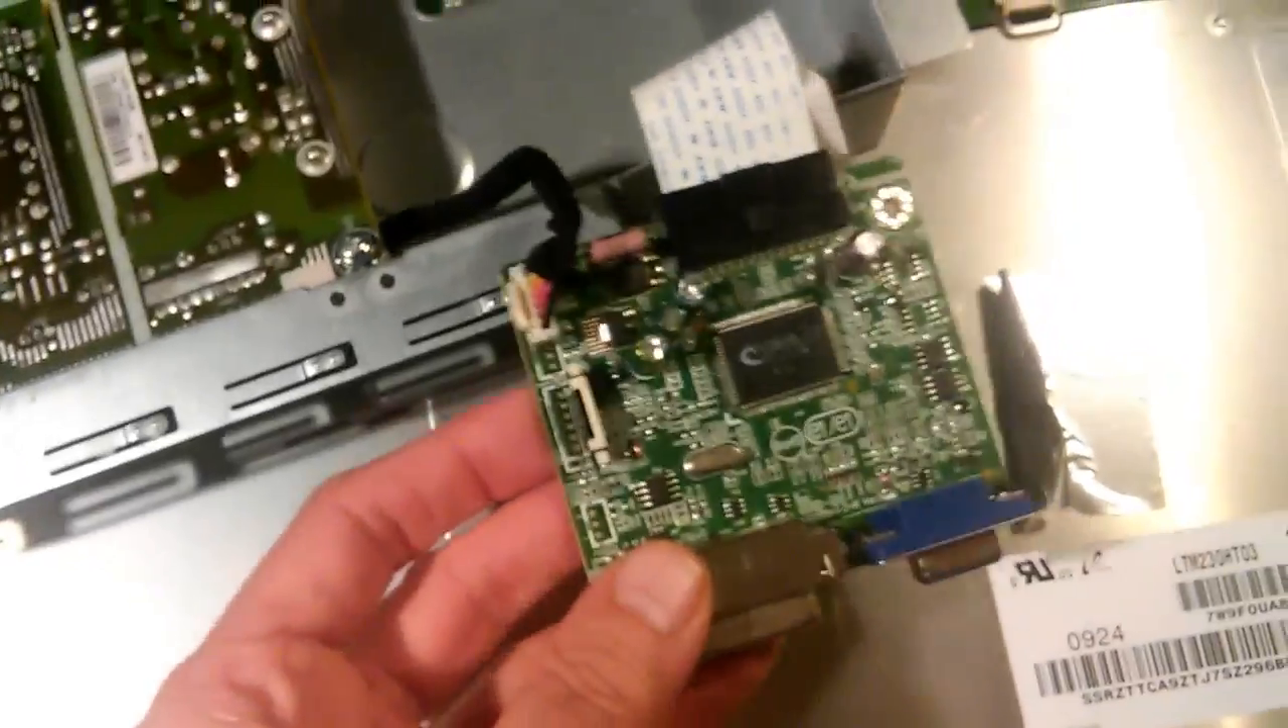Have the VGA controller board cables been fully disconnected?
No.